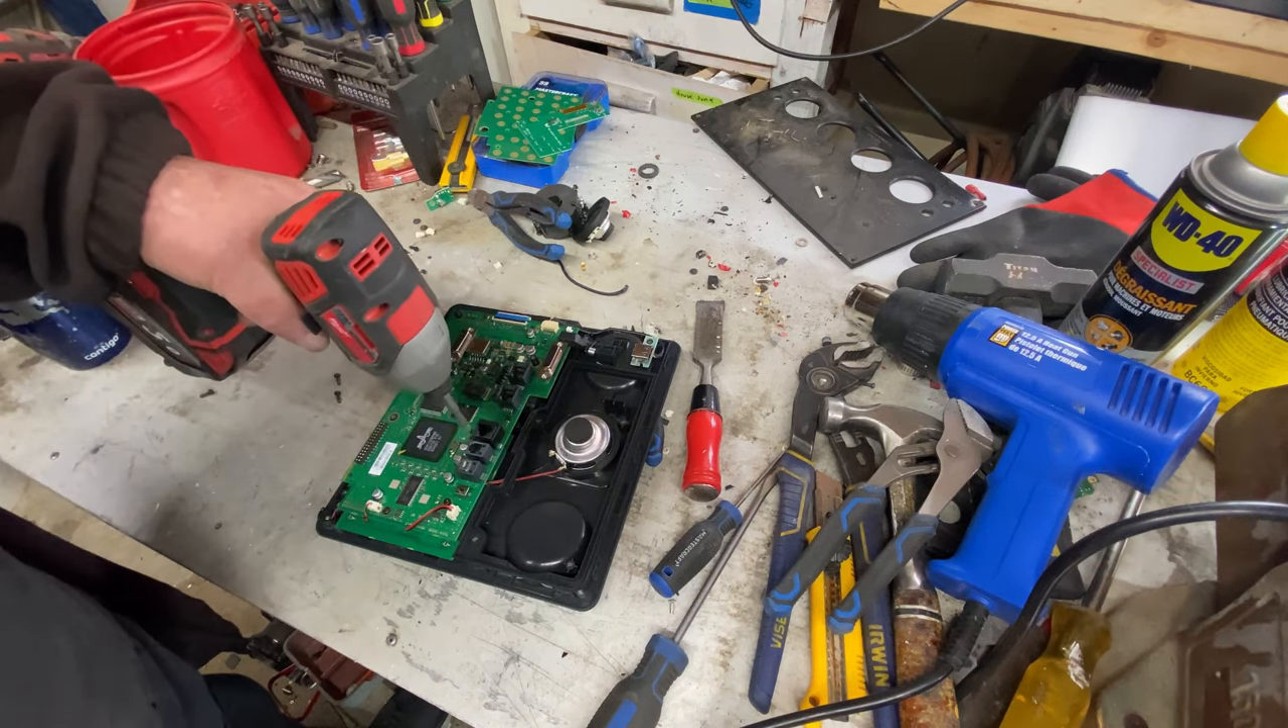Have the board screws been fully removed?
No.